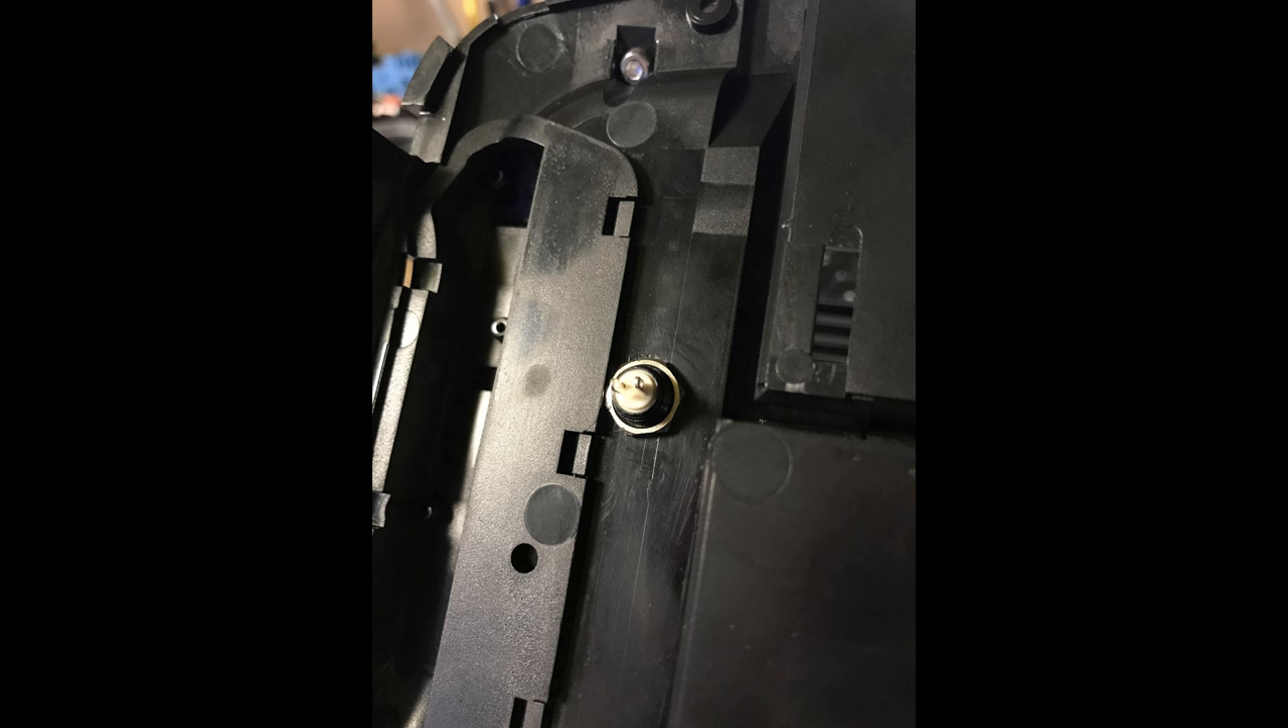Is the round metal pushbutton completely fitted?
Yes.